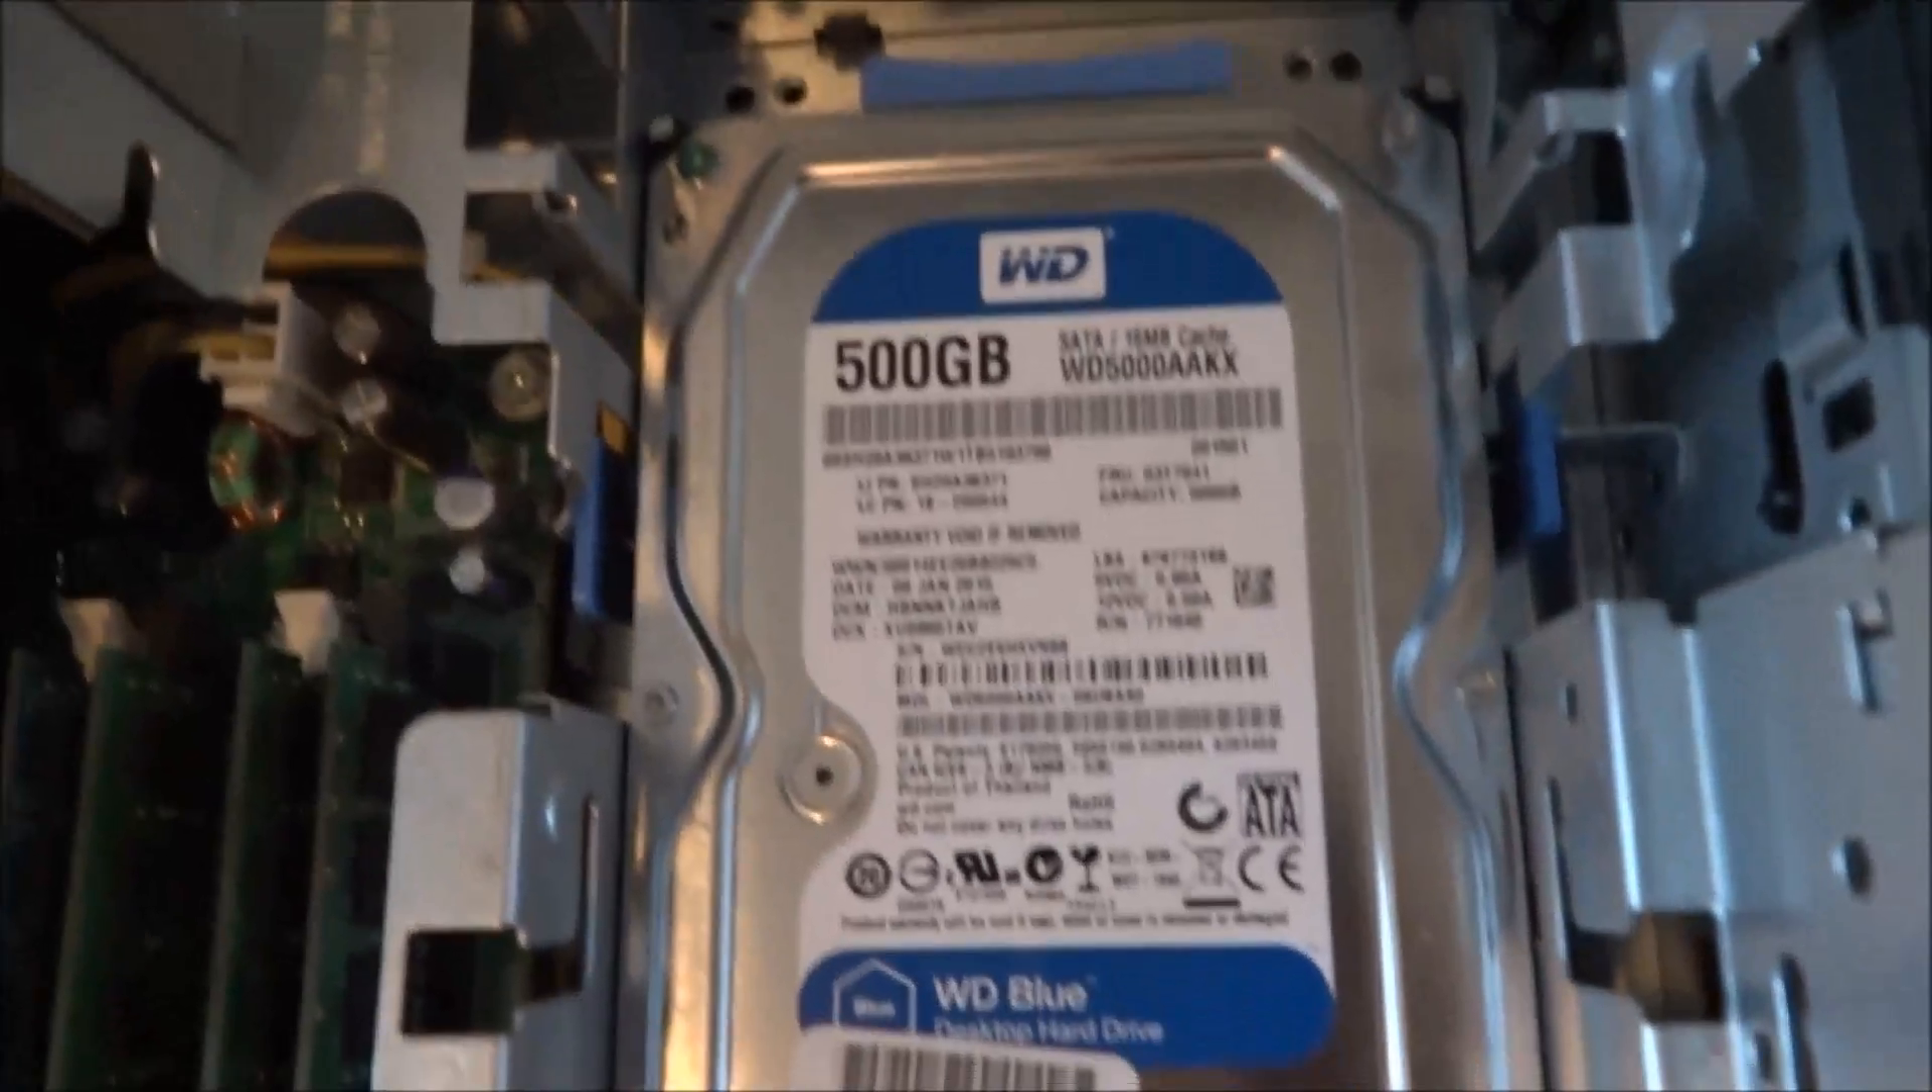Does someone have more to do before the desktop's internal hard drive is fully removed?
Yes.